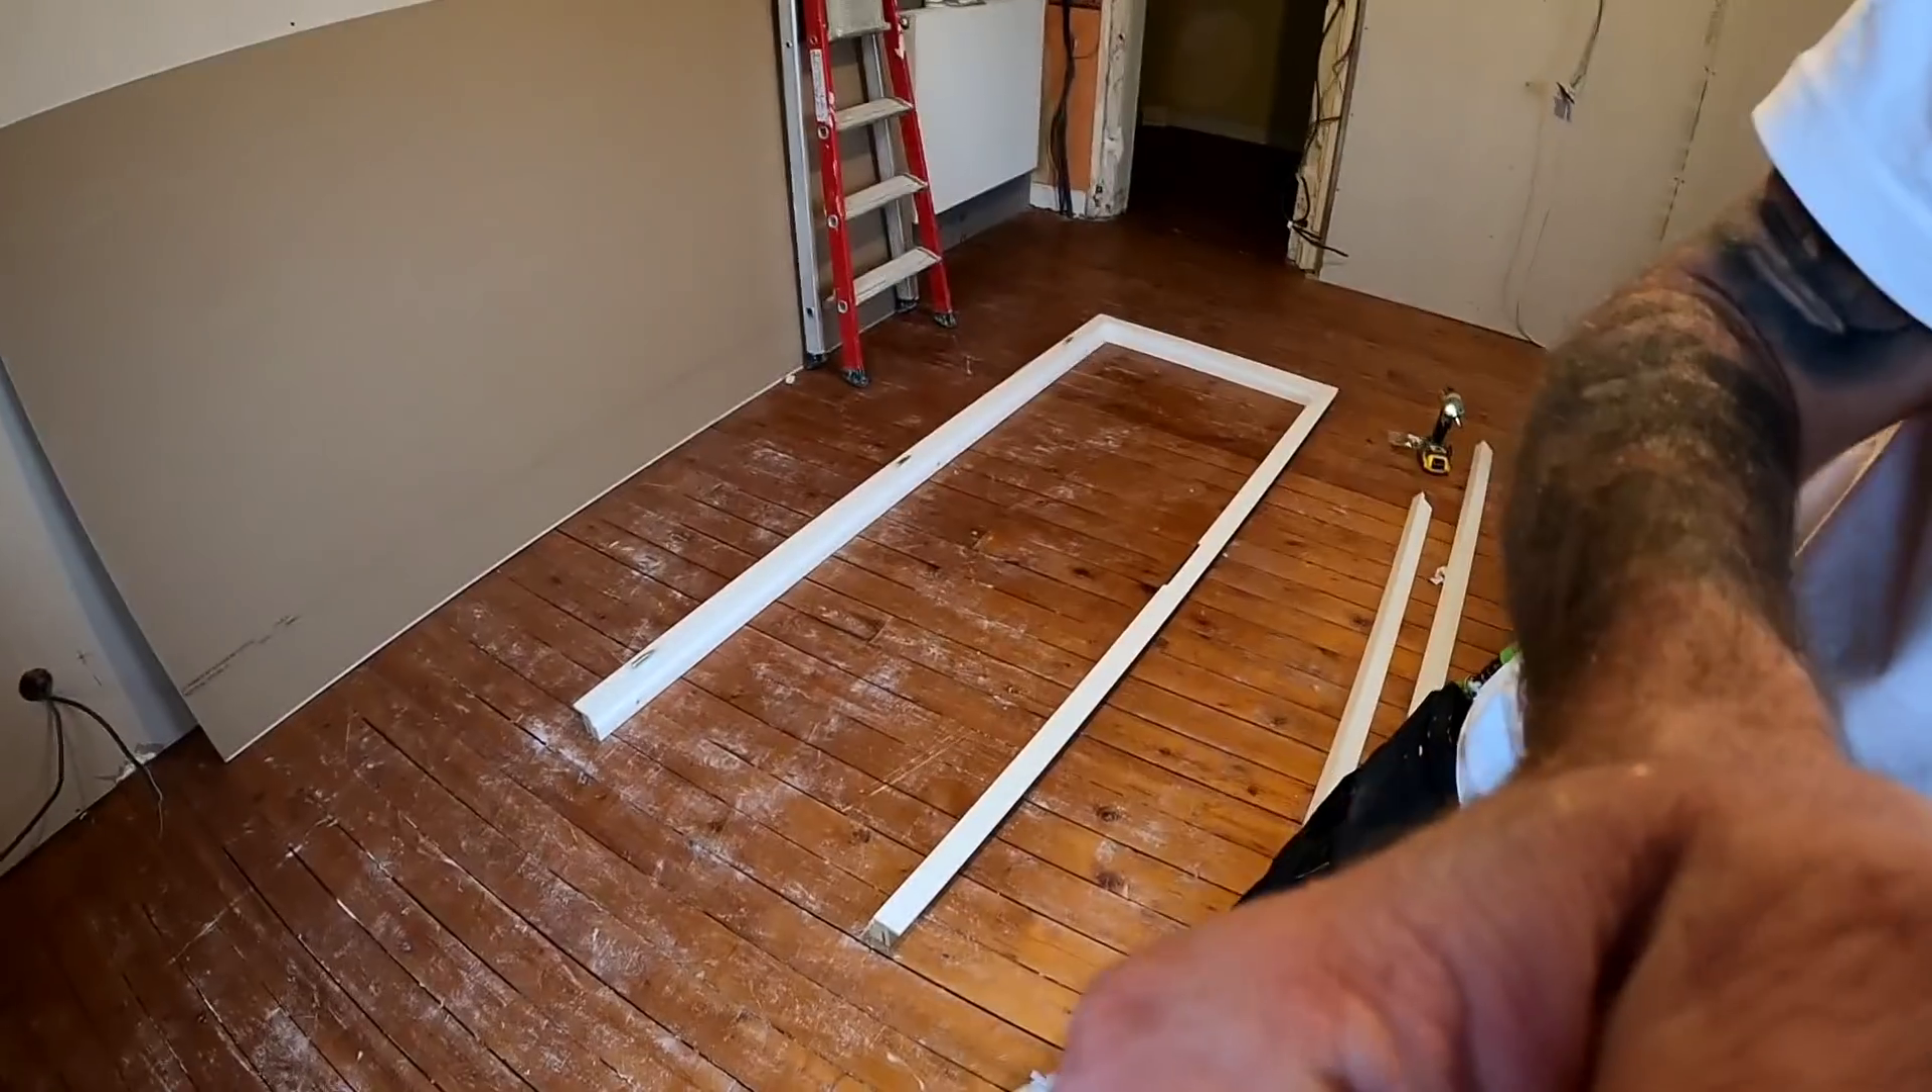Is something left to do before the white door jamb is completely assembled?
No.